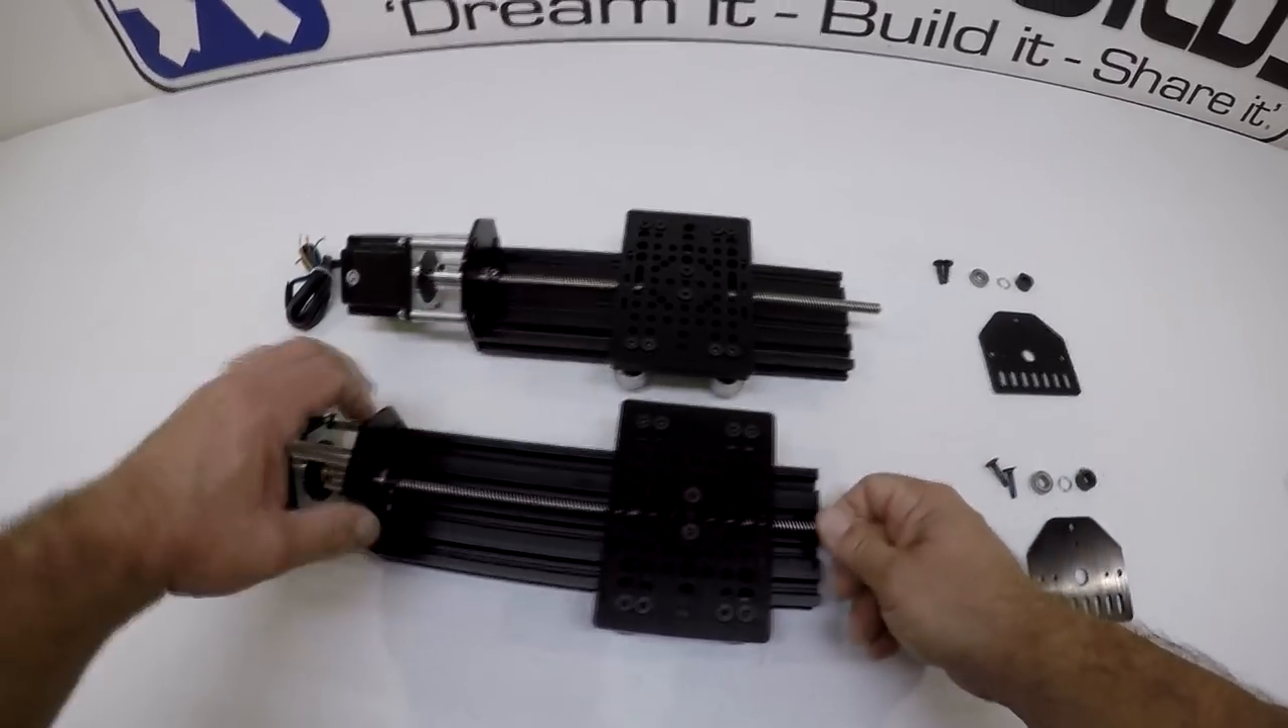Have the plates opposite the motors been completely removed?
Yes.